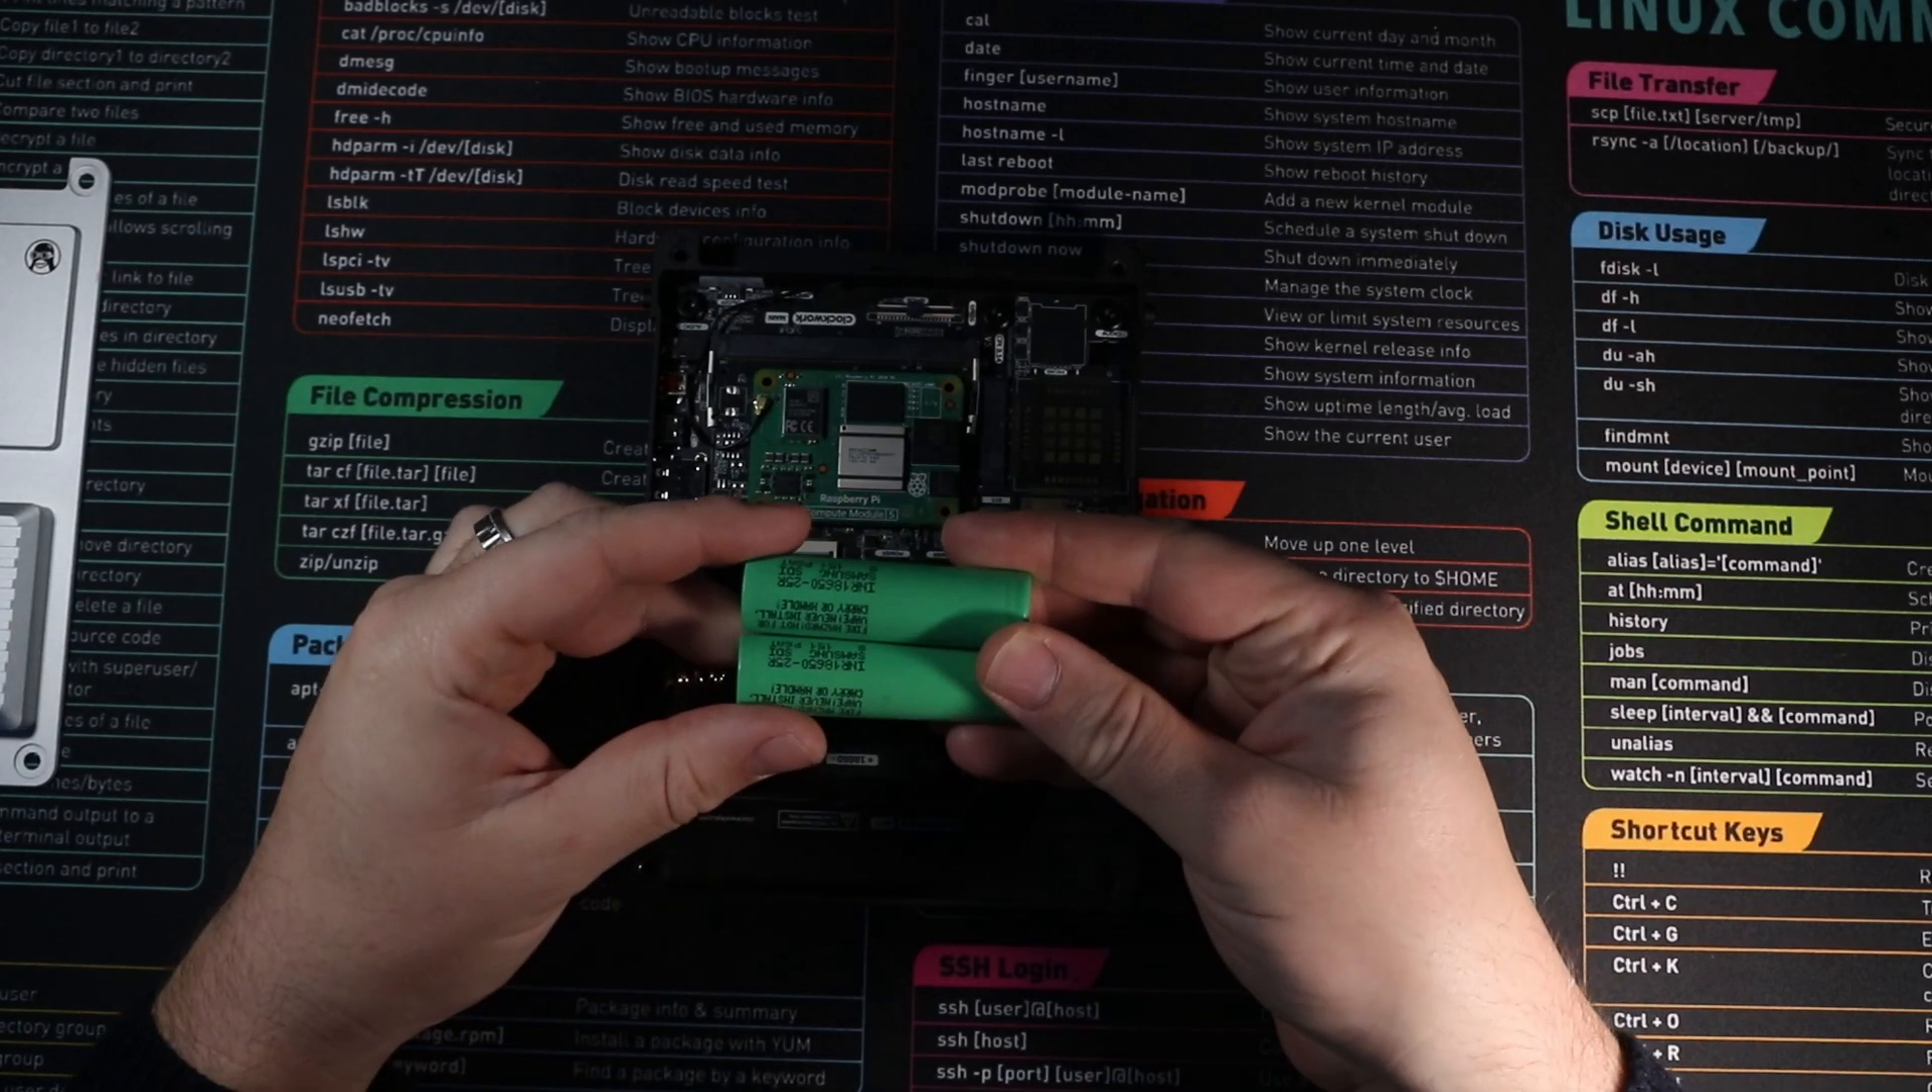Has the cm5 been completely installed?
Yes.